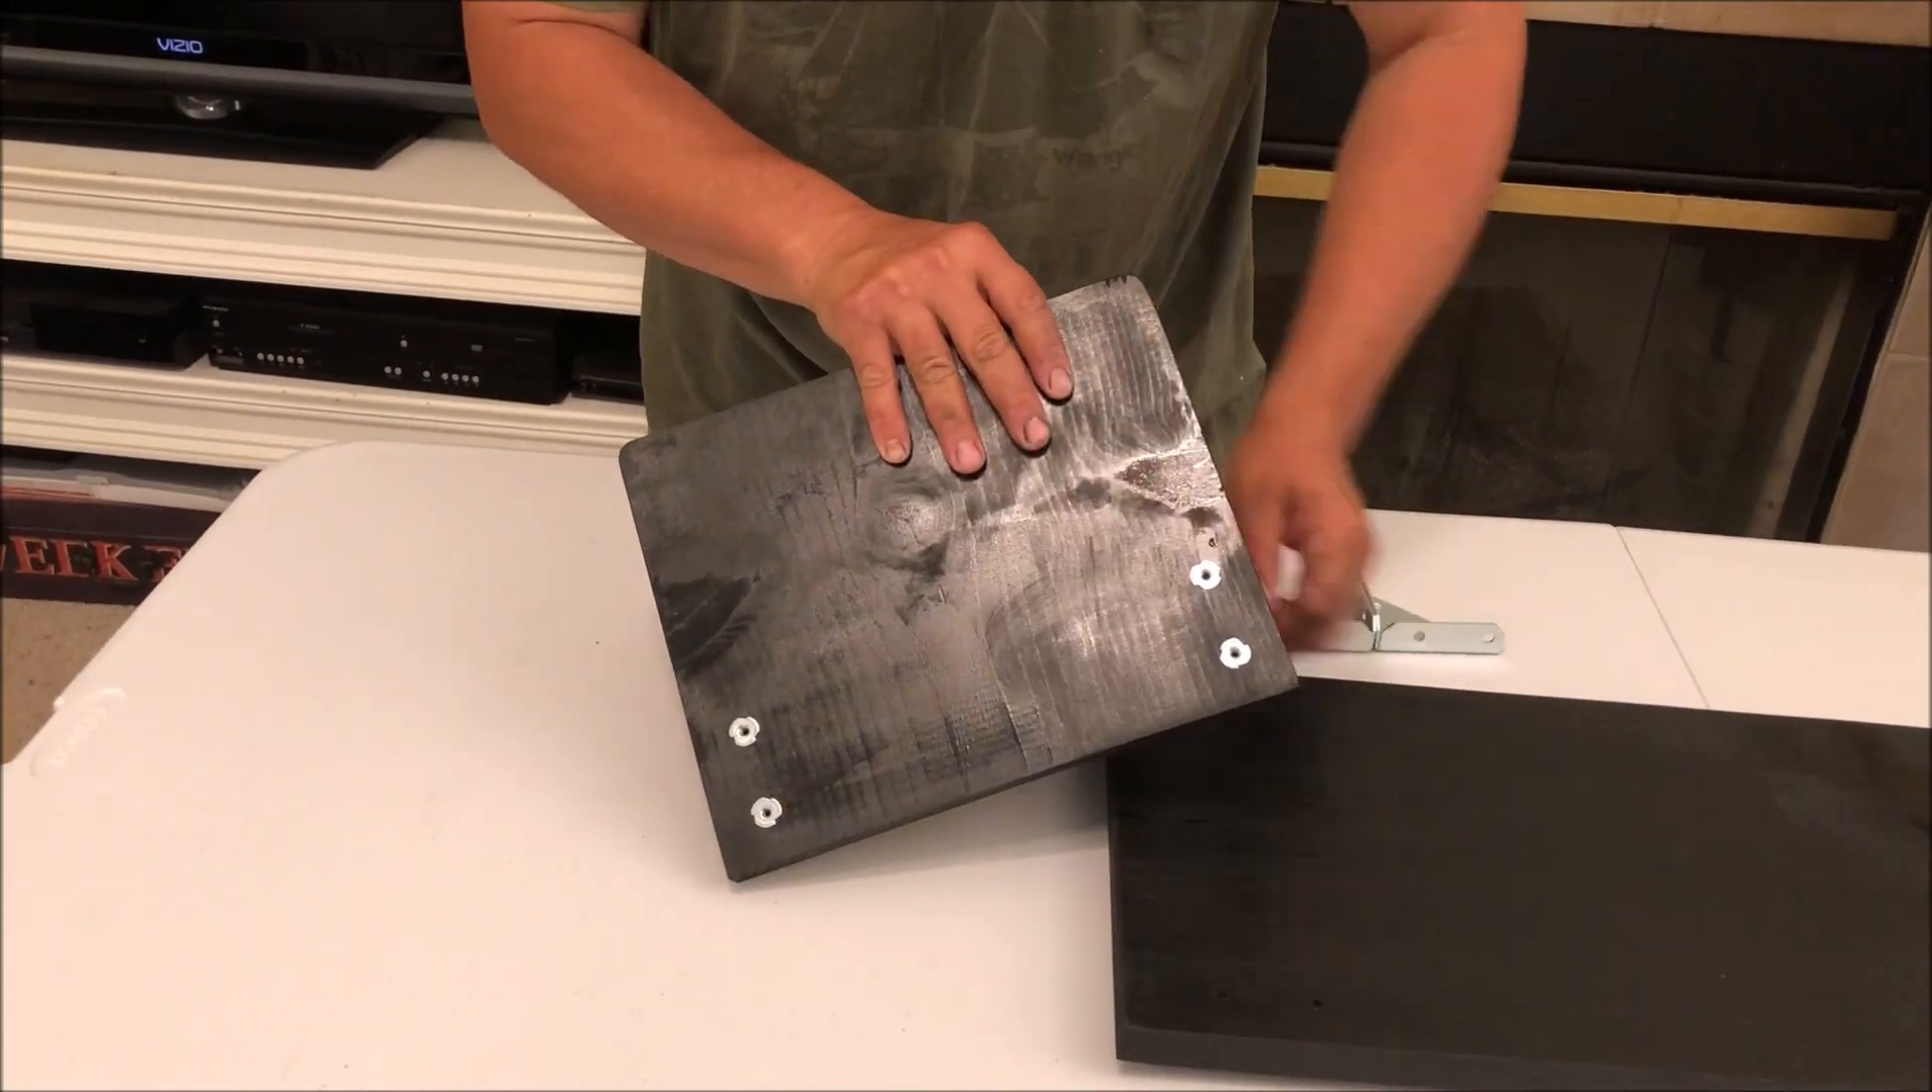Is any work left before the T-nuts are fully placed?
No.